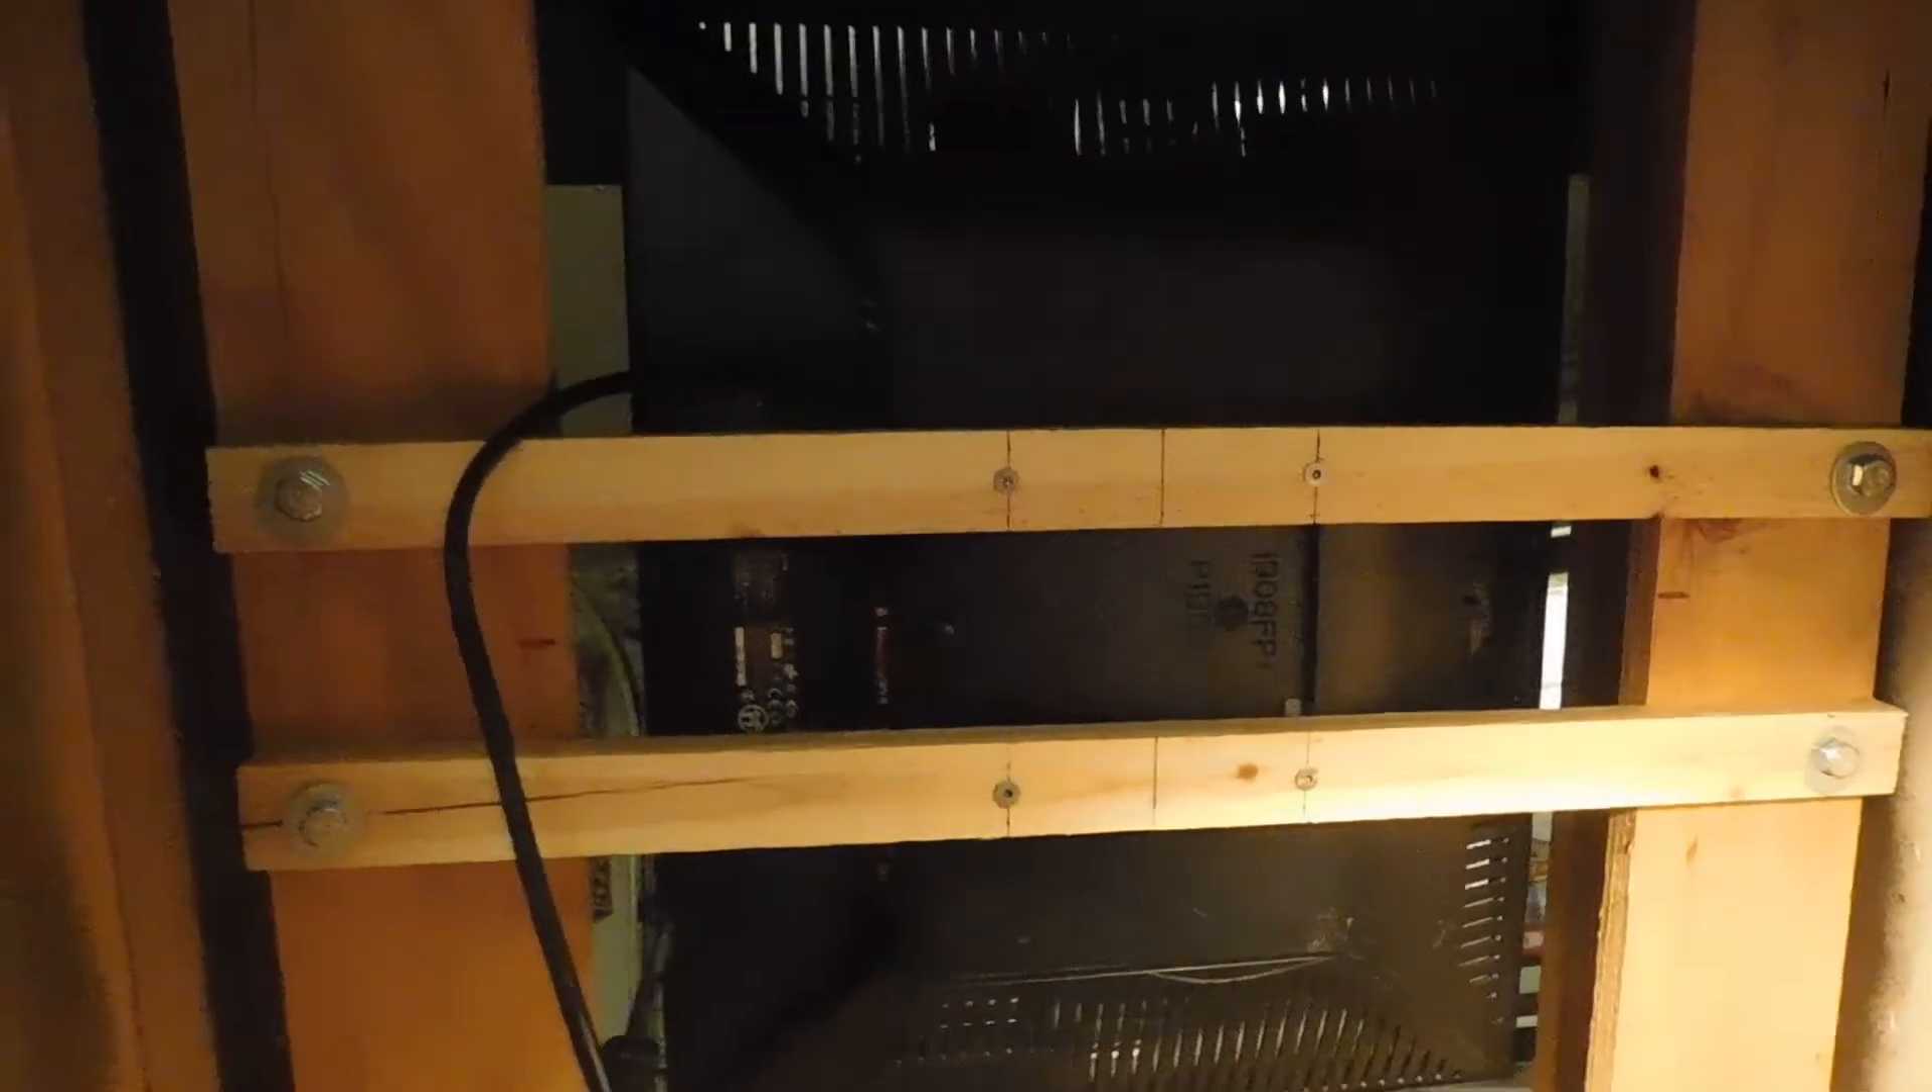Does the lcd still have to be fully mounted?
No.